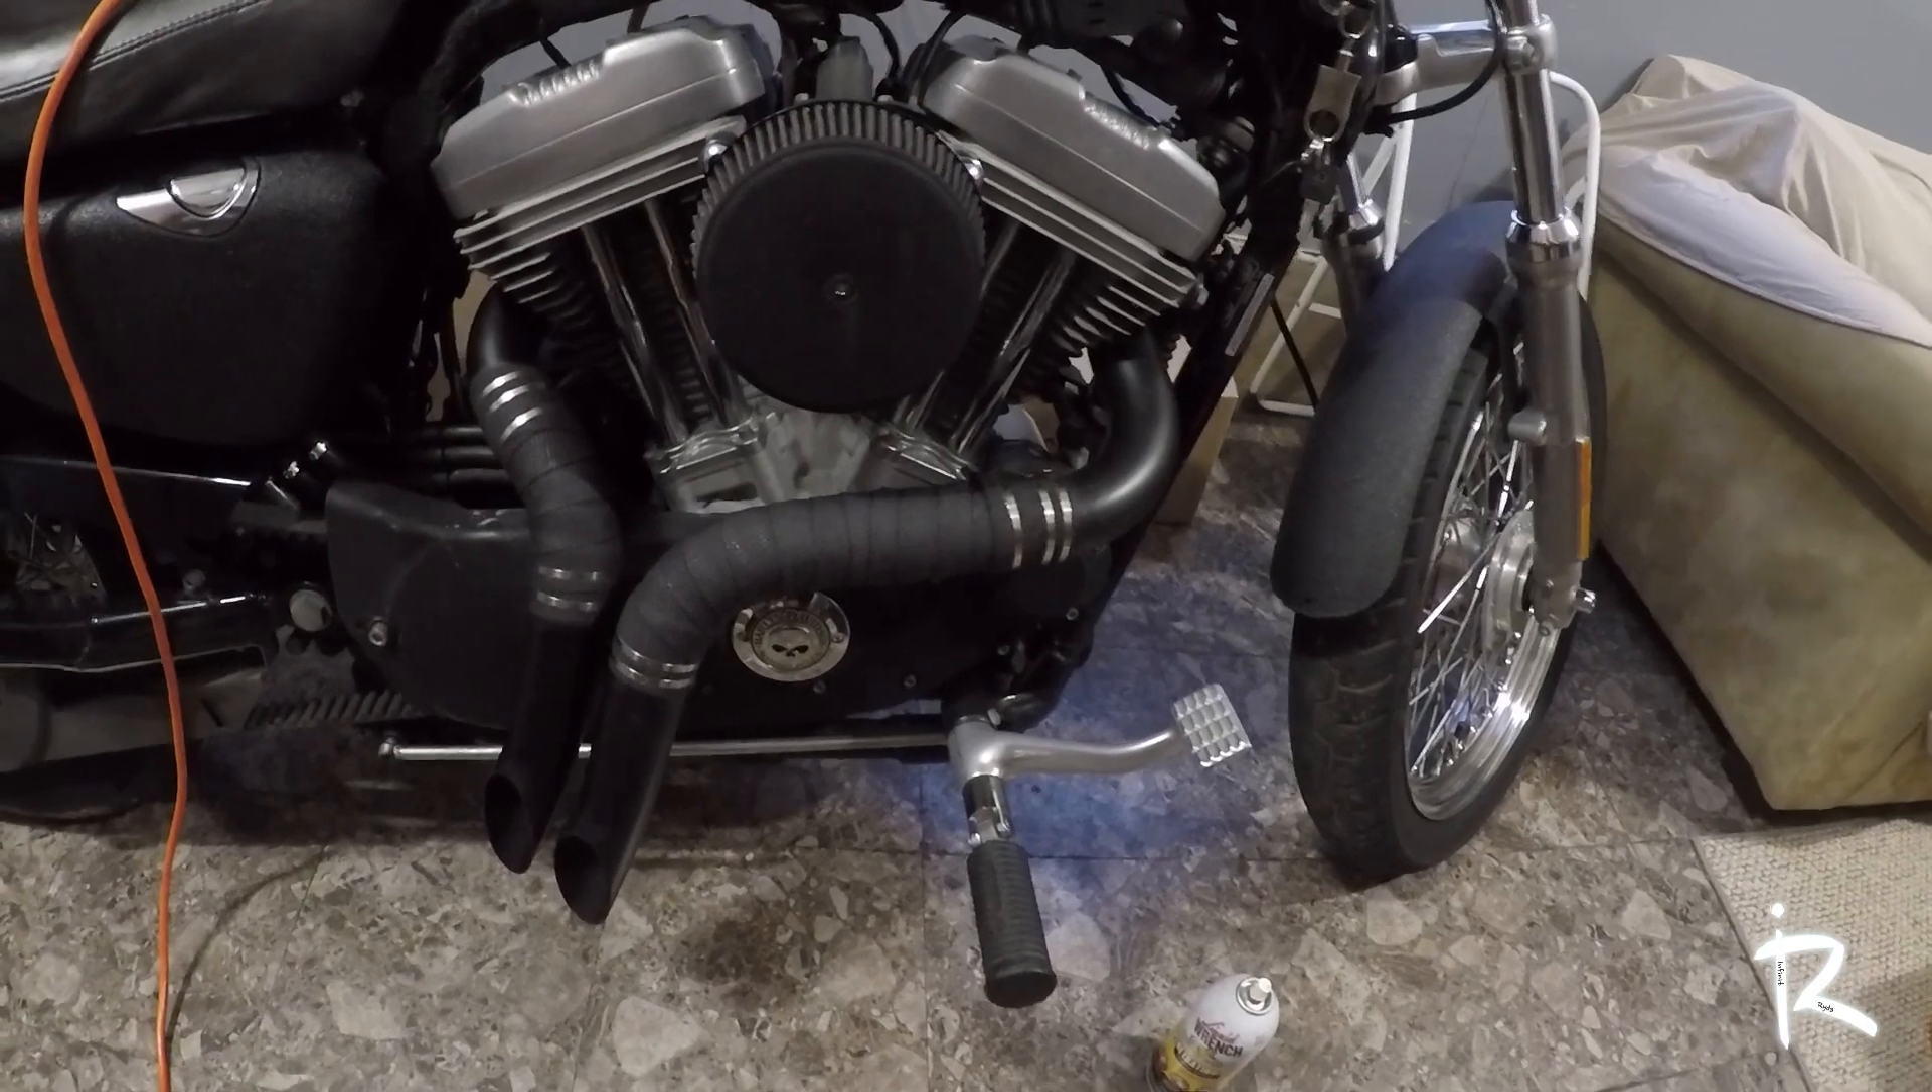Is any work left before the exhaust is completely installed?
No.